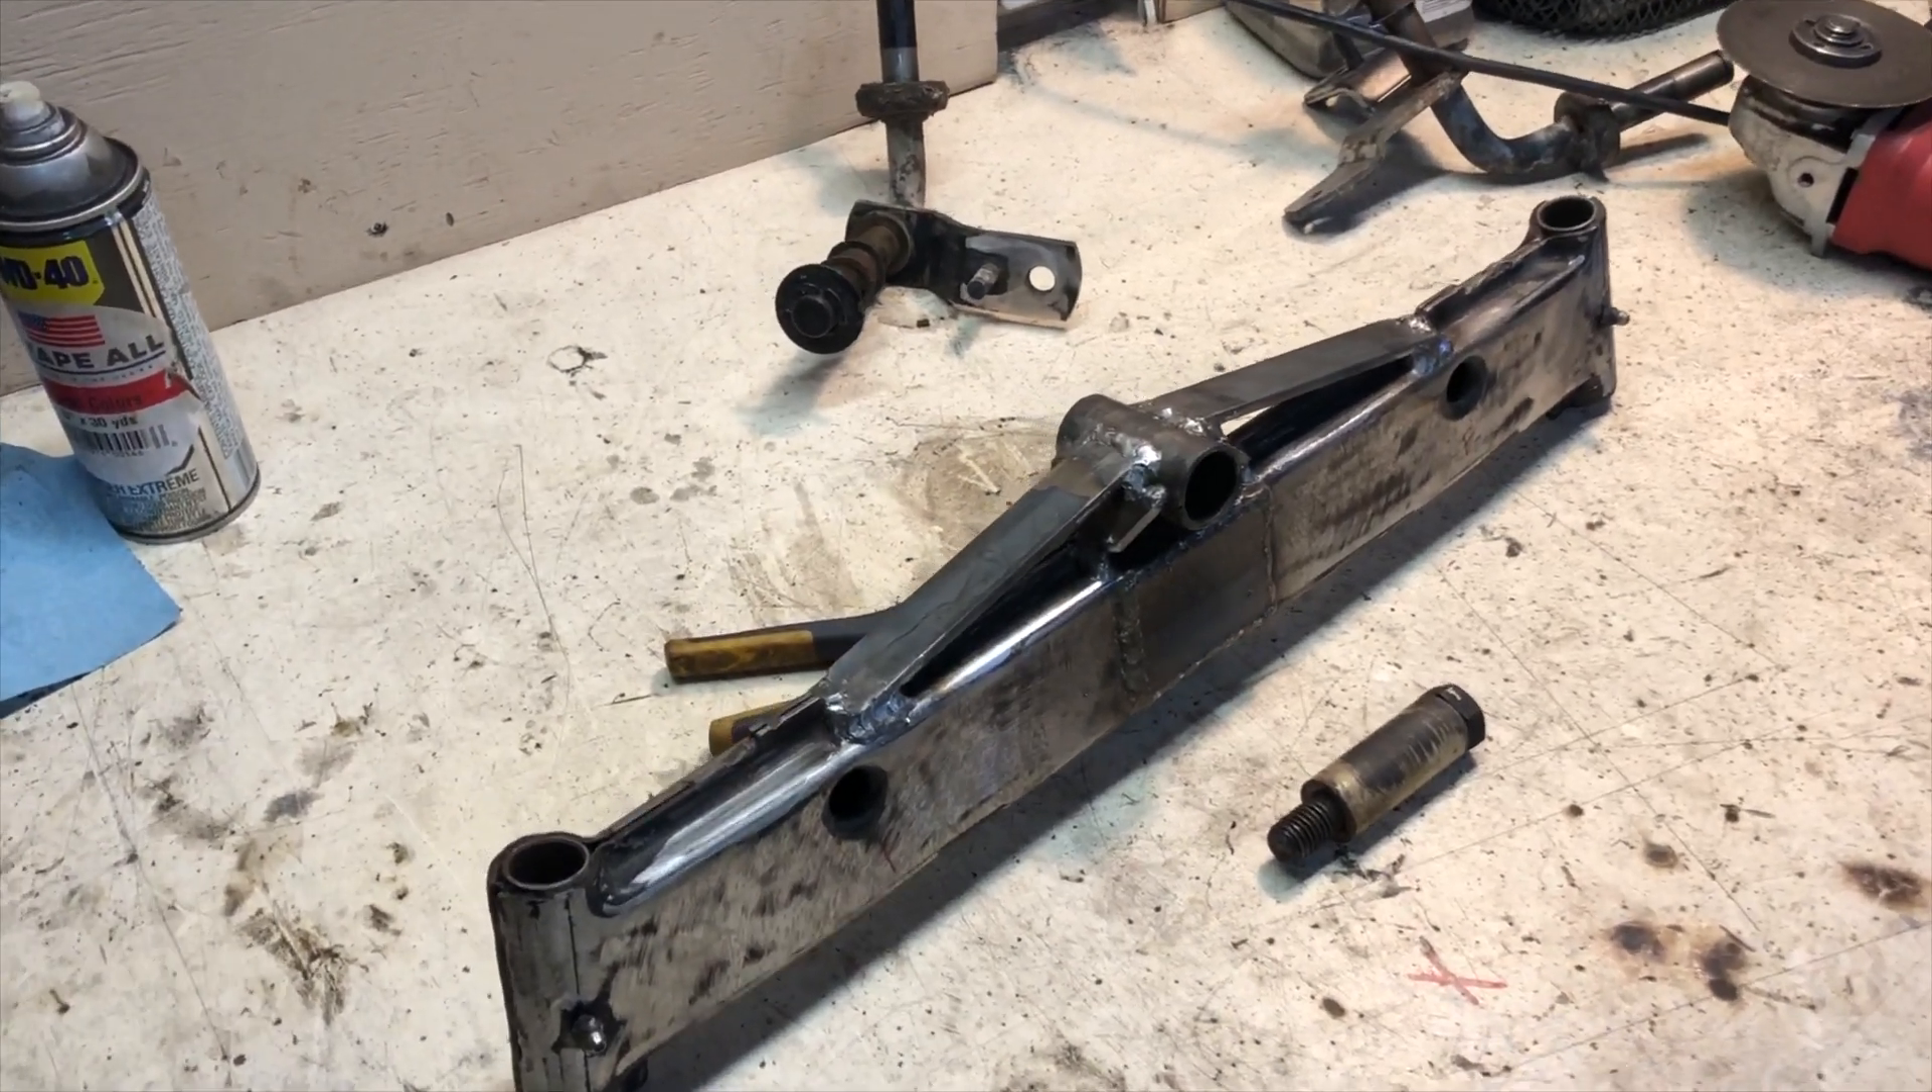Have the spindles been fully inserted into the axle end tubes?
No.